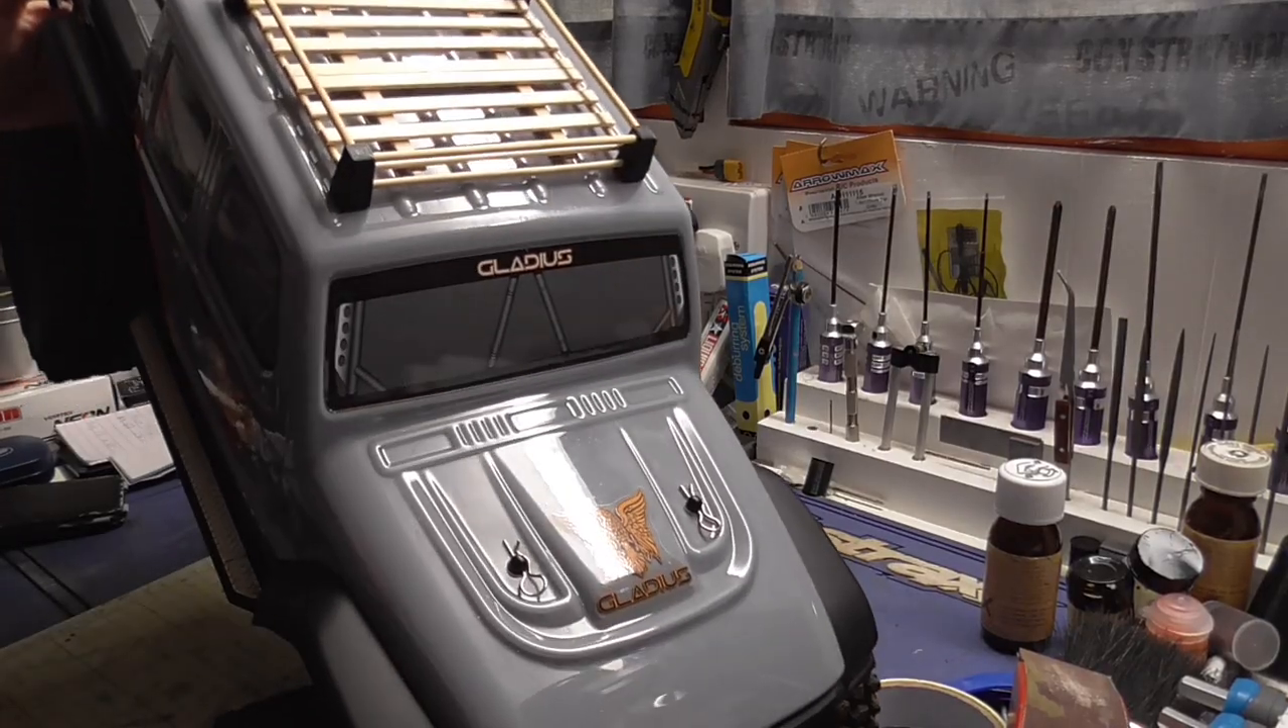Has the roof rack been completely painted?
No.